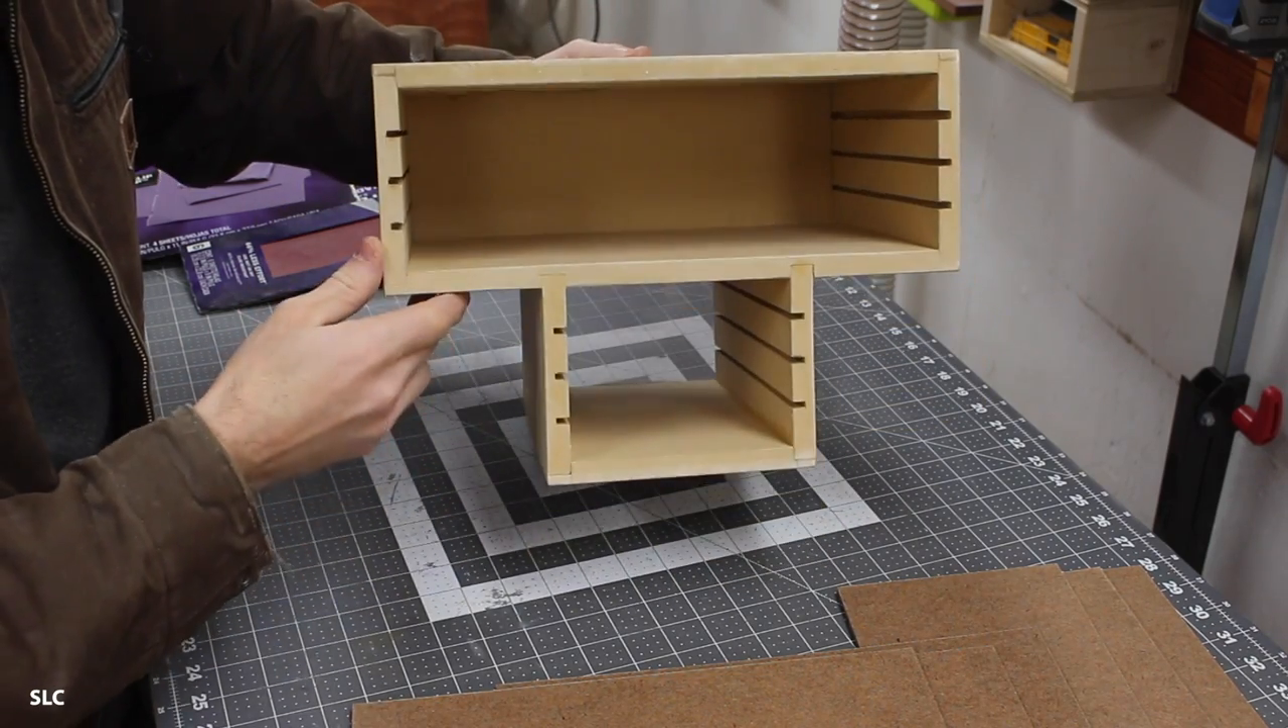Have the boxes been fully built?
Yes.